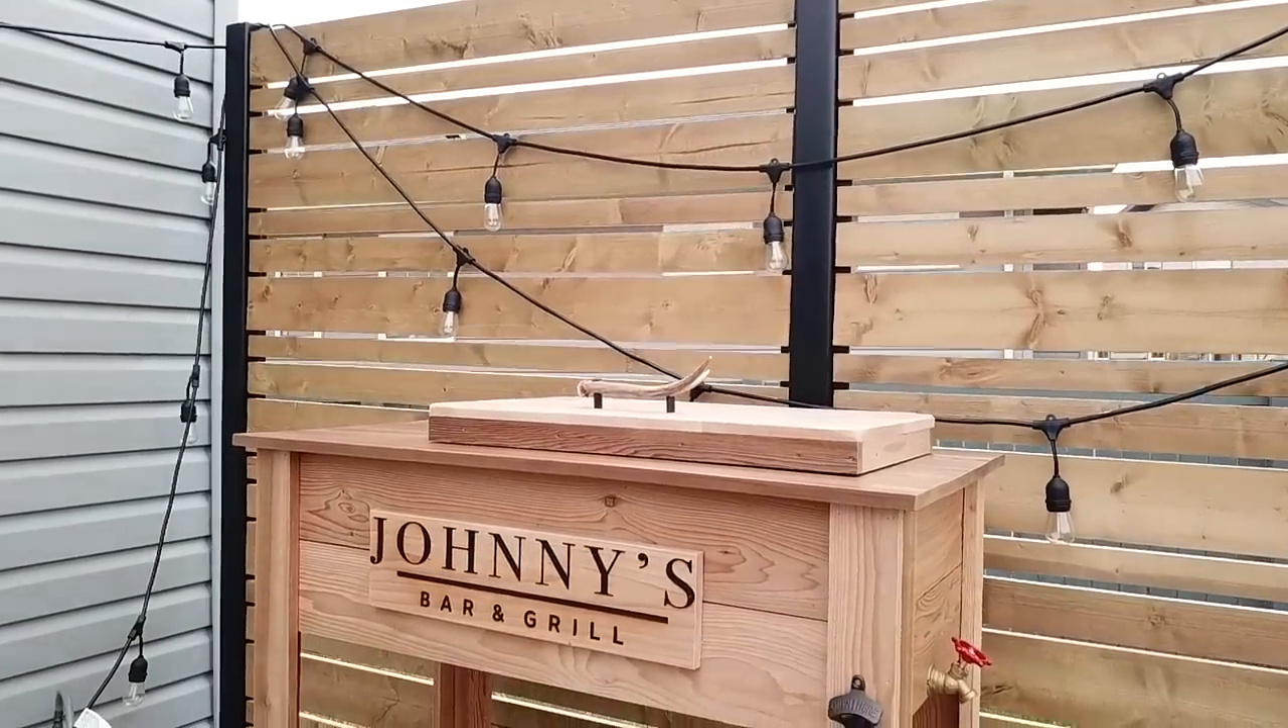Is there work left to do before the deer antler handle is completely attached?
No.